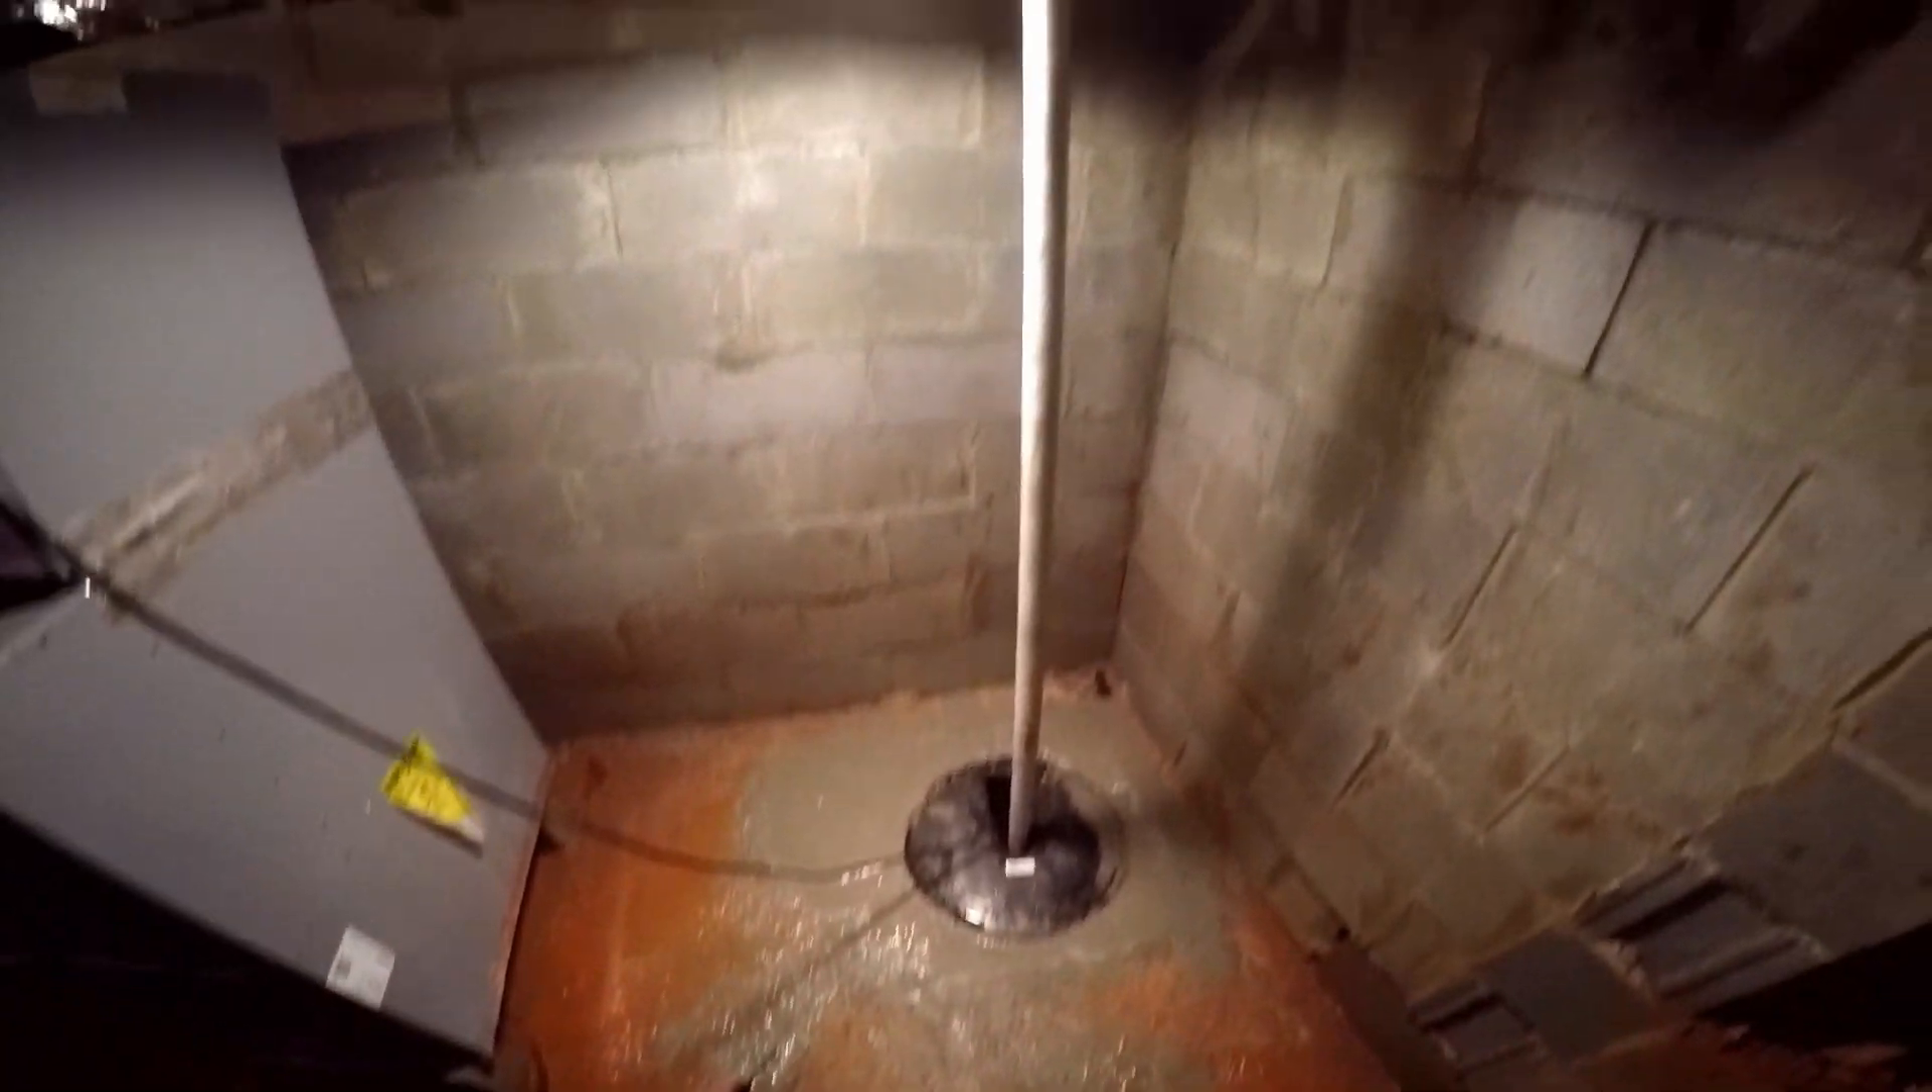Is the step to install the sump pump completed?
Yes.